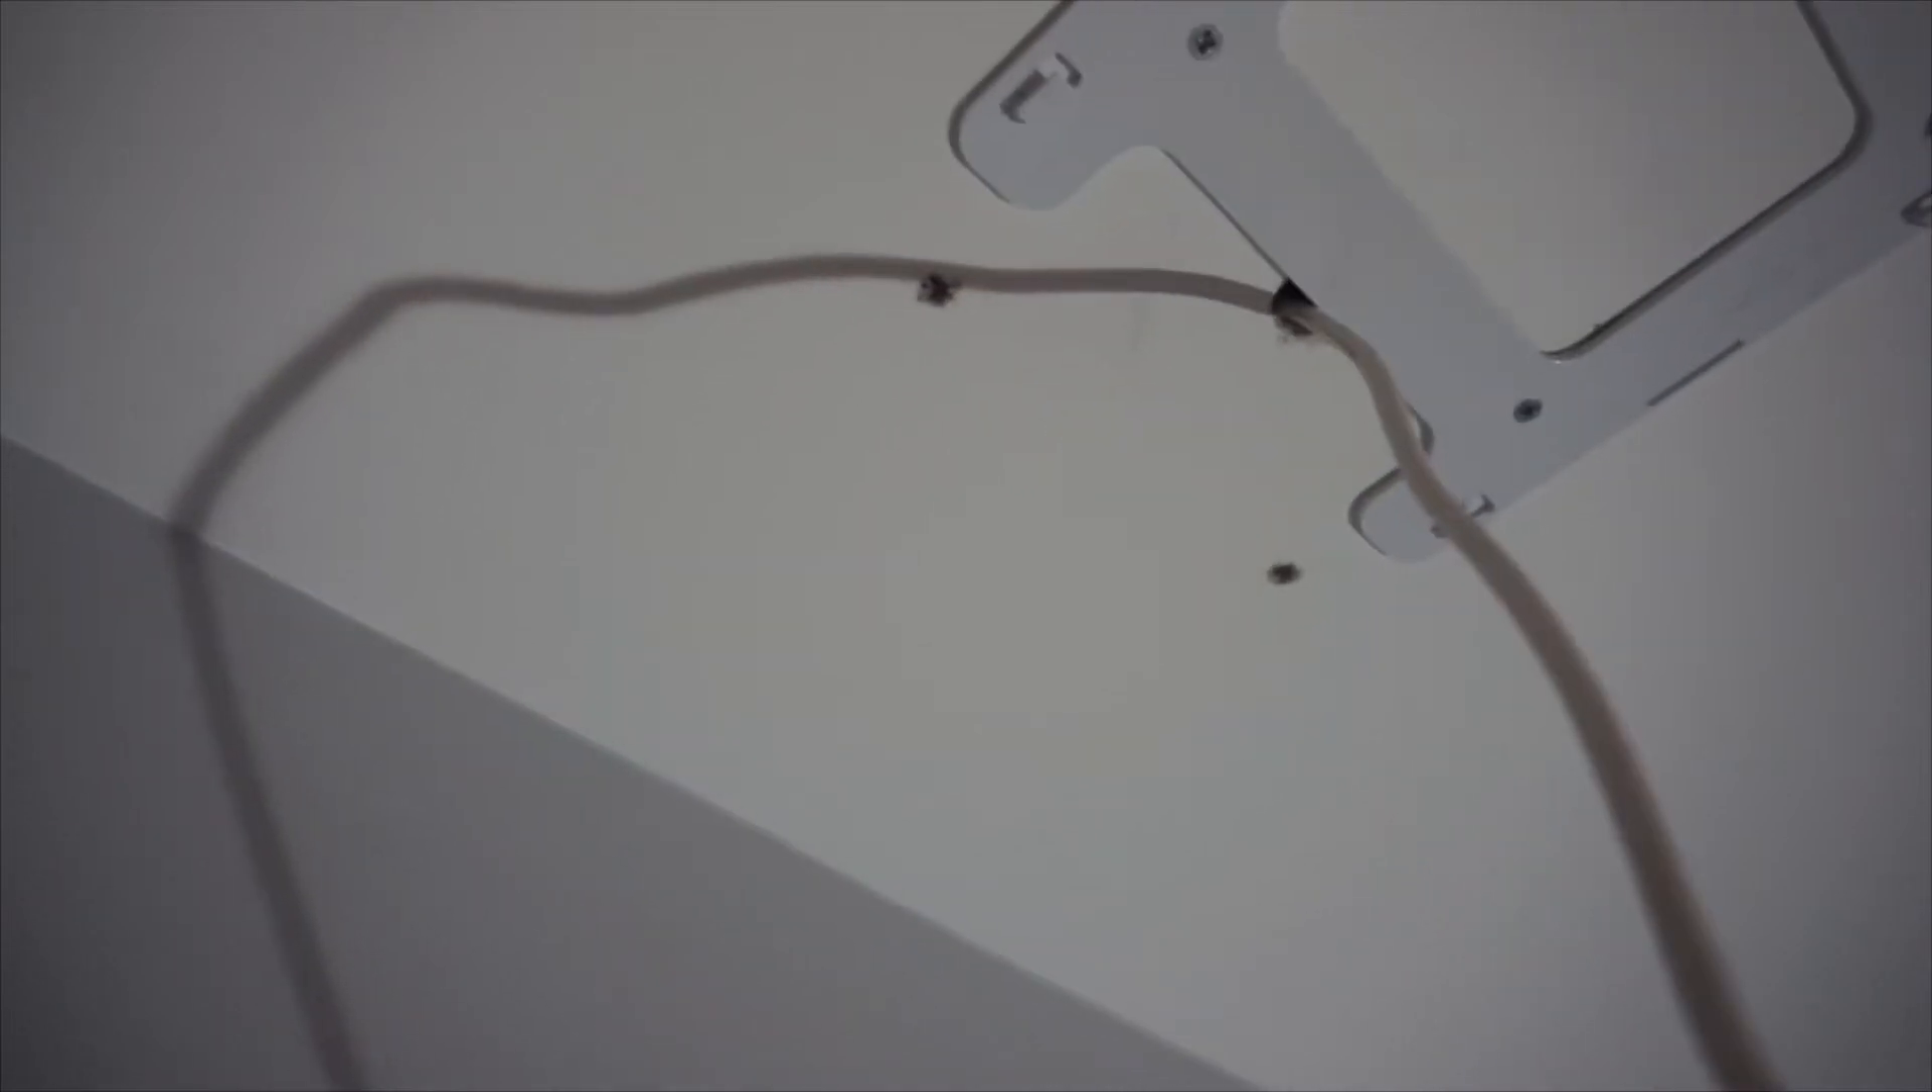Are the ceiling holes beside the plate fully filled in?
No.